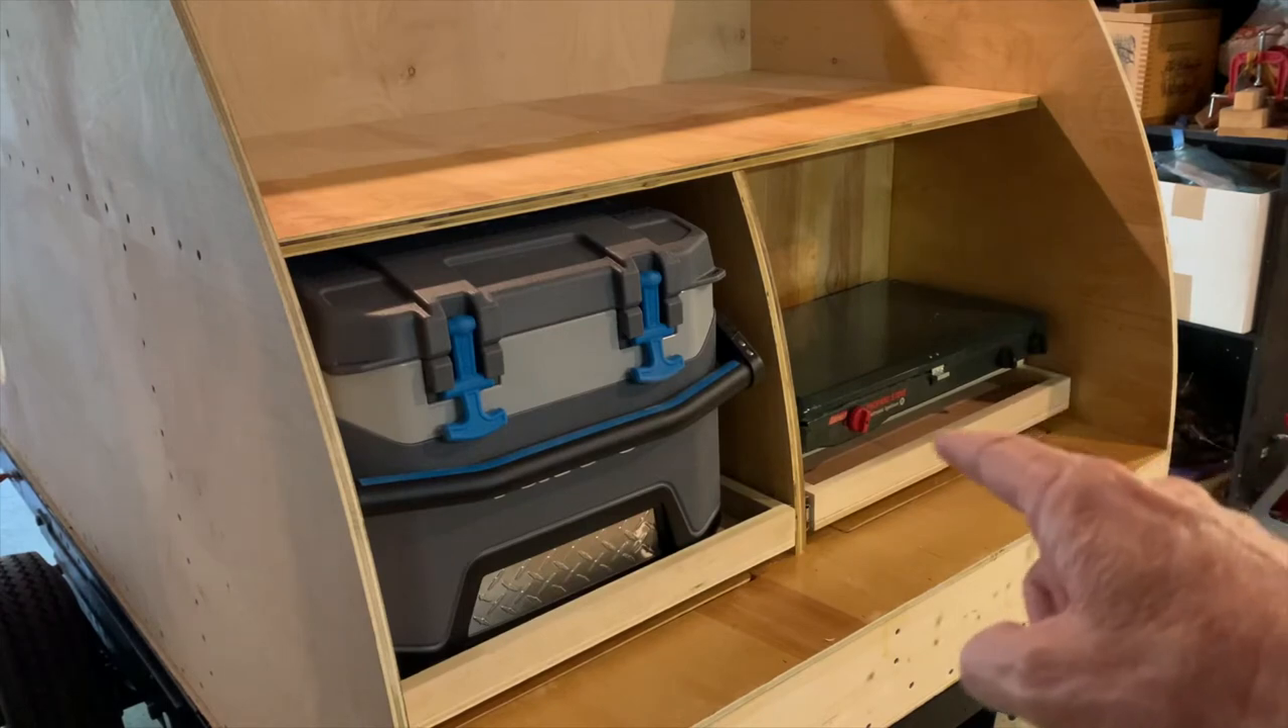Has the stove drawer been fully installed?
Yes.